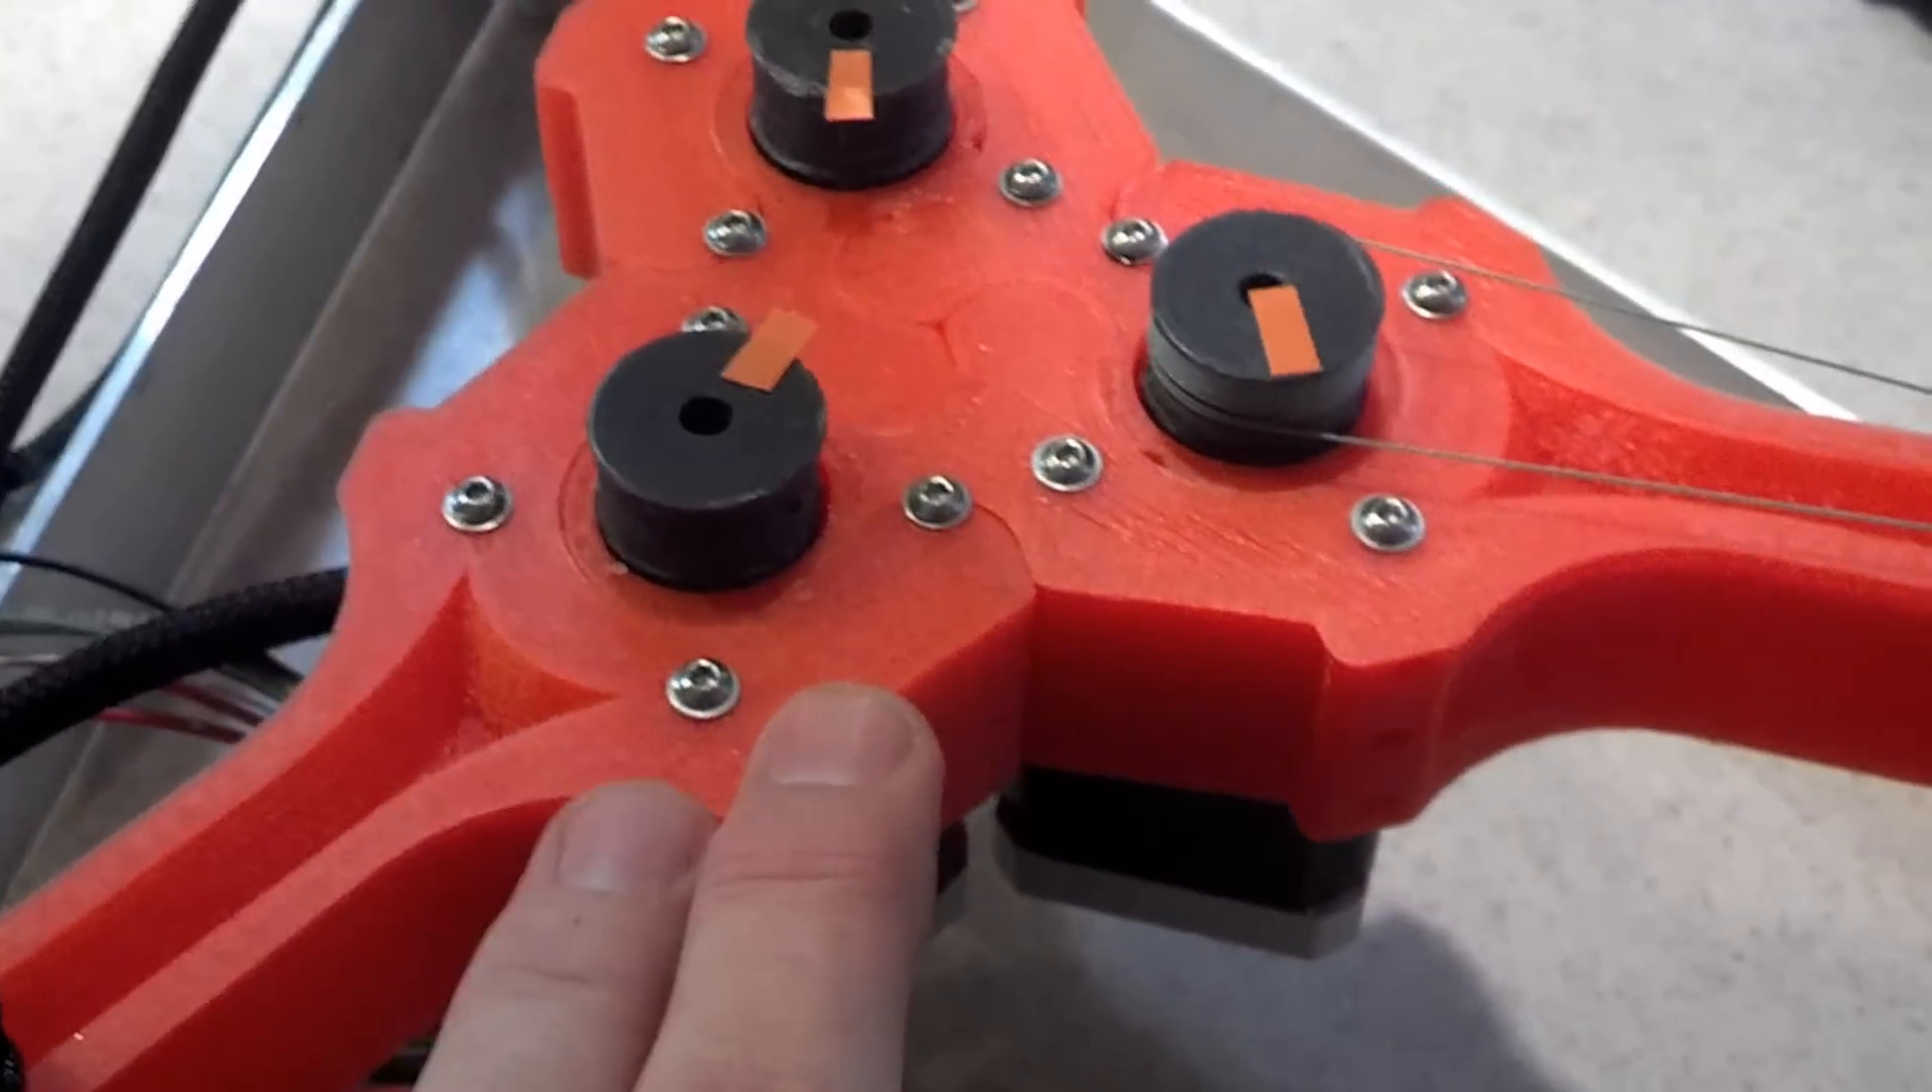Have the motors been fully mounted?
Yes.